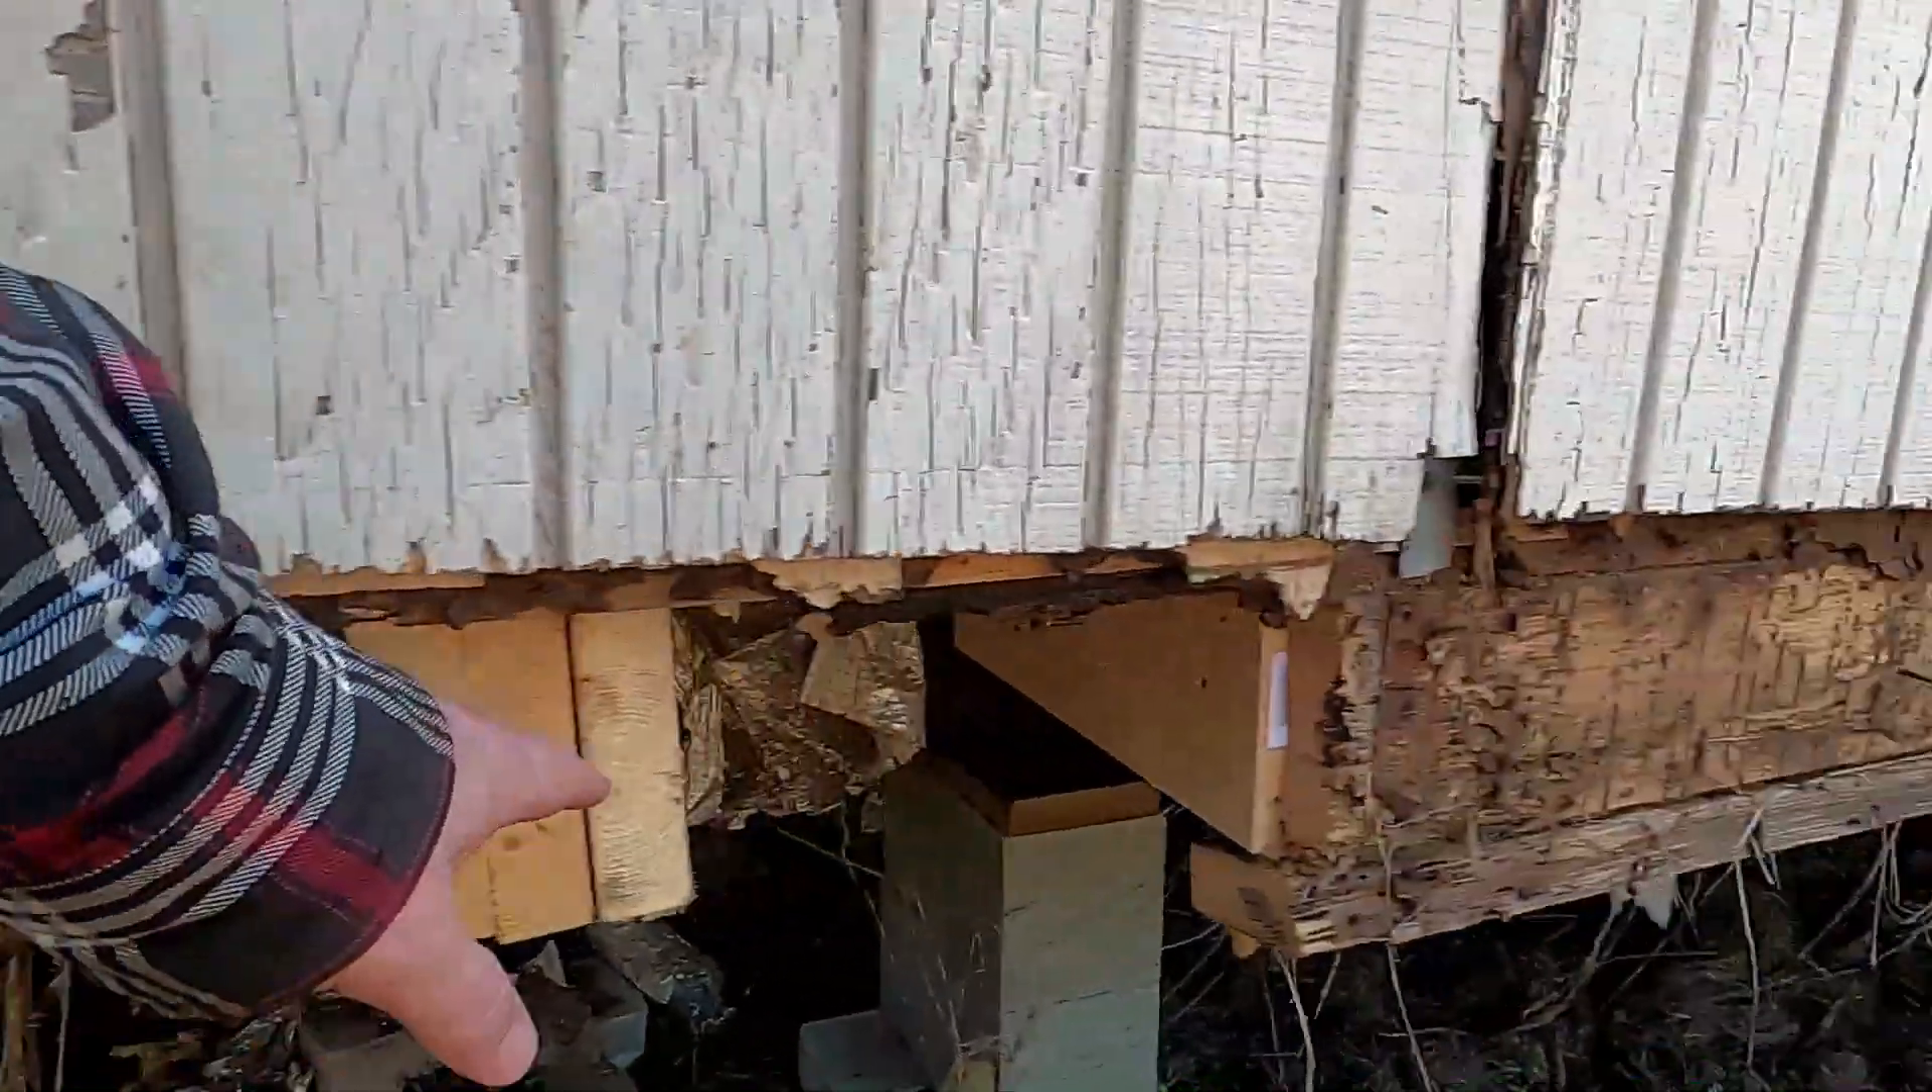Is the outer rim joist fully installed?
No.